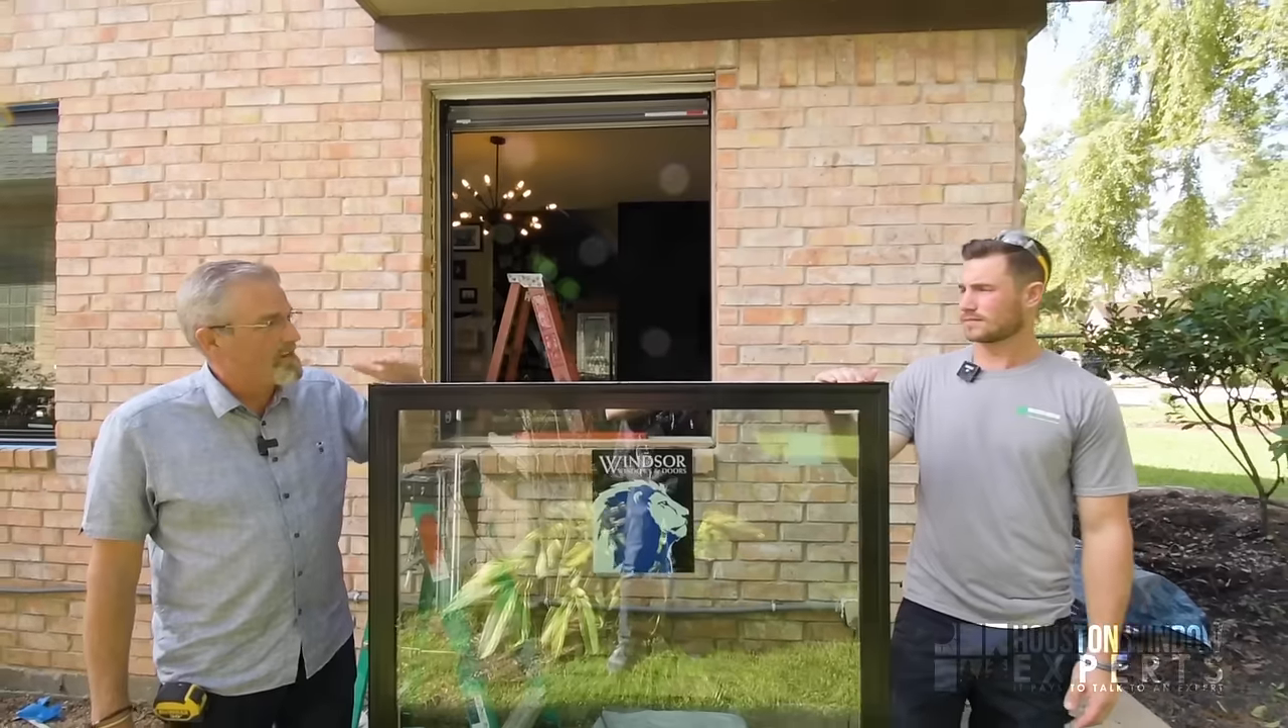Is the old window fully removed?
Yes.